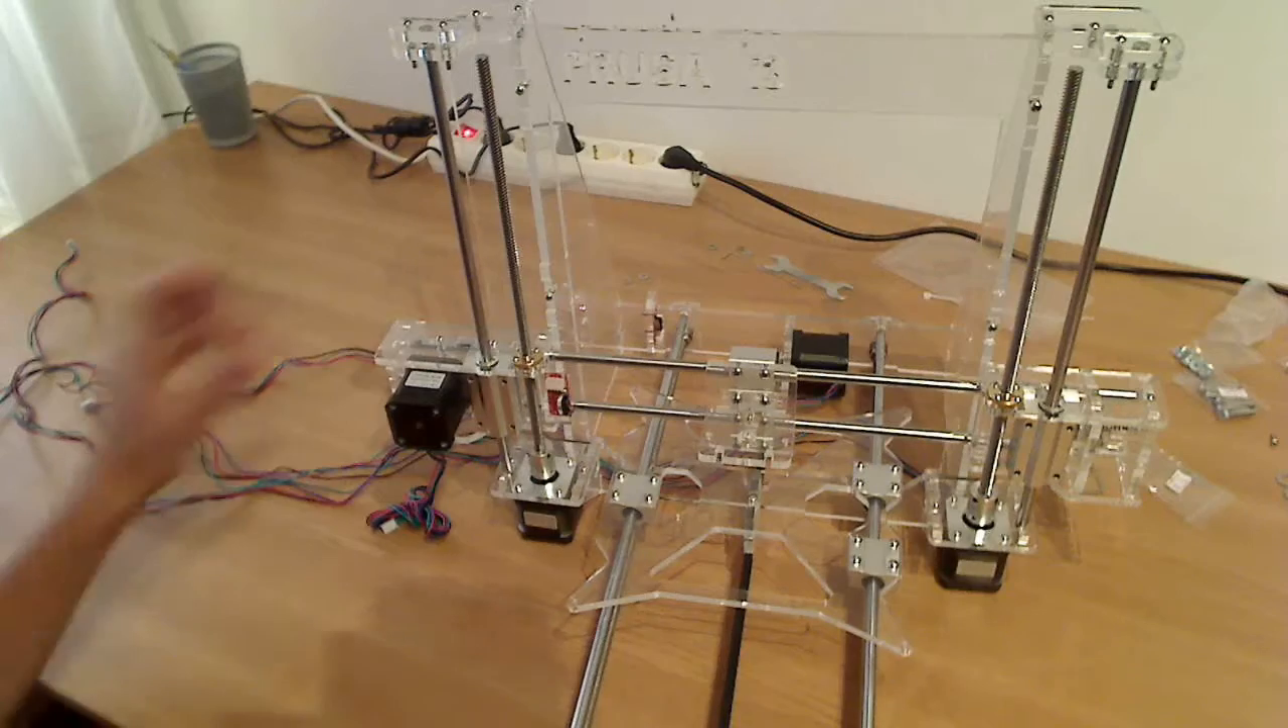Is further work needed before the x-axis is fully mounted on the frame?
No.